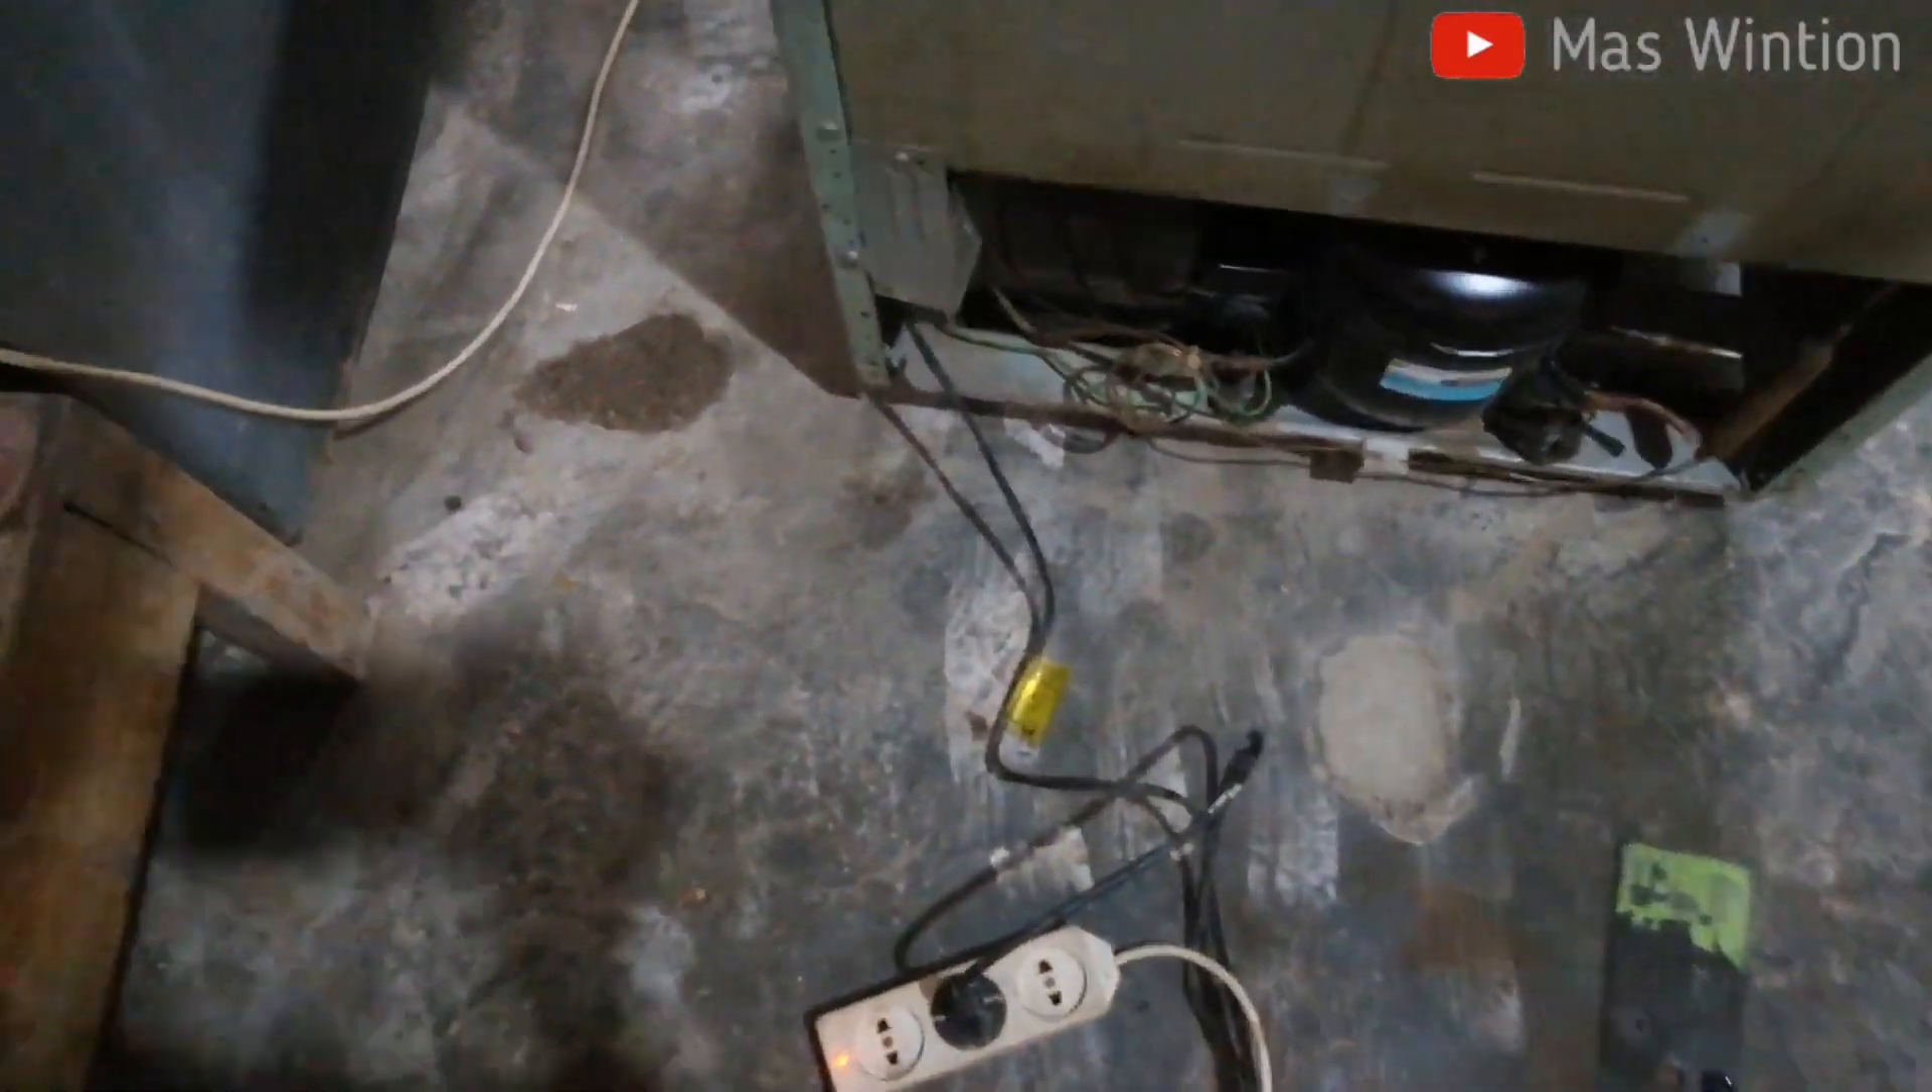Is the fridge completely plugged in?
Yes.